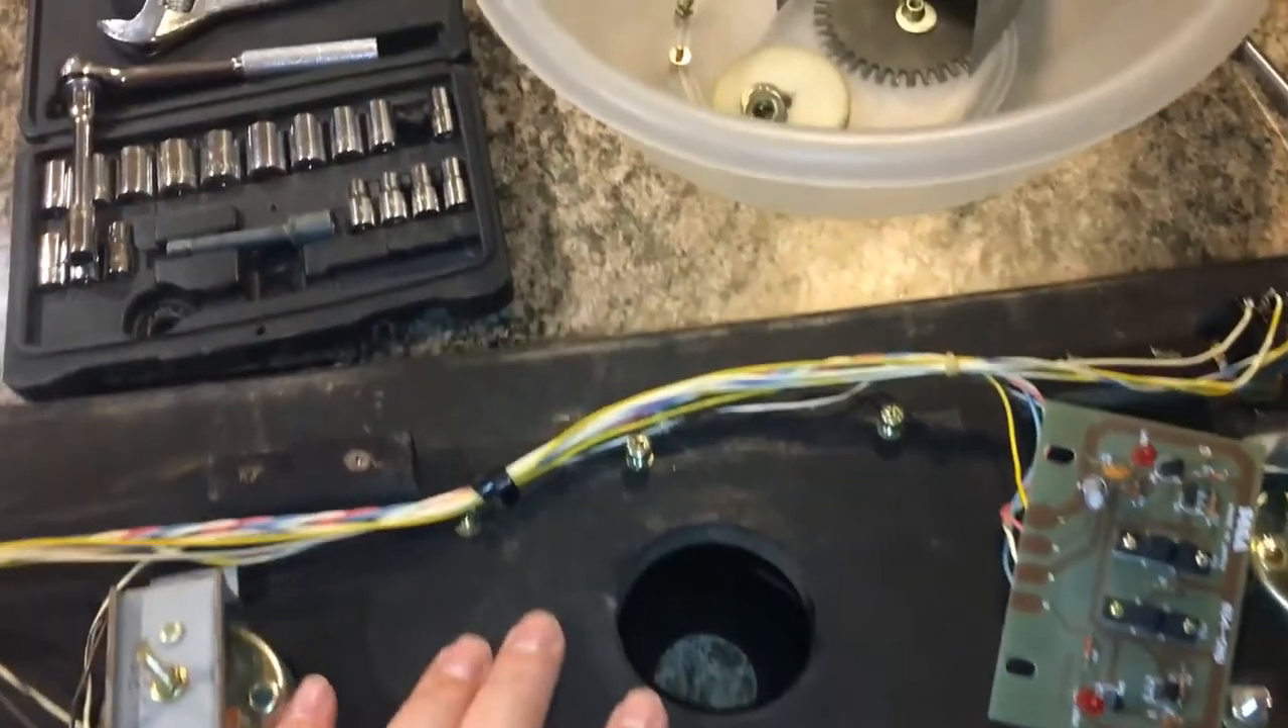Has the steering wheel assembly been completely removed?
Yes.